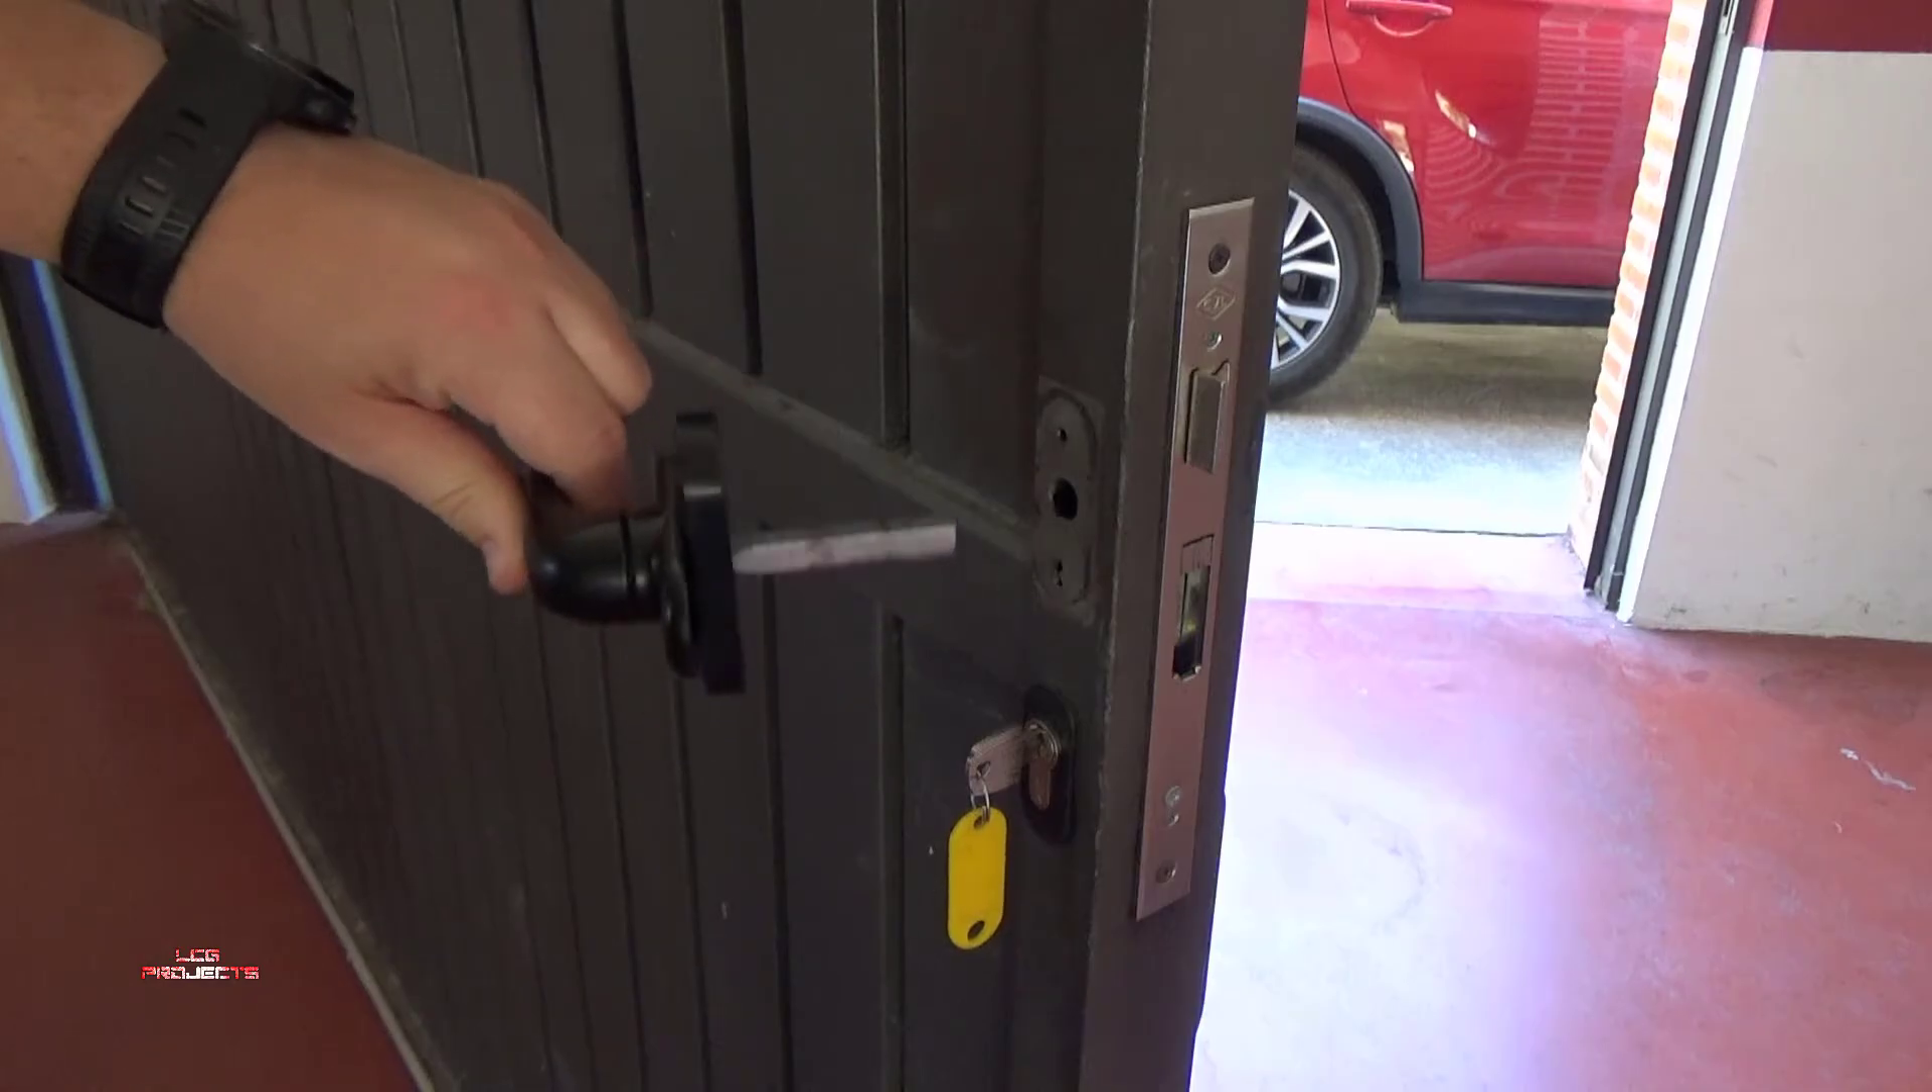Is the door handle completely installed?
No.